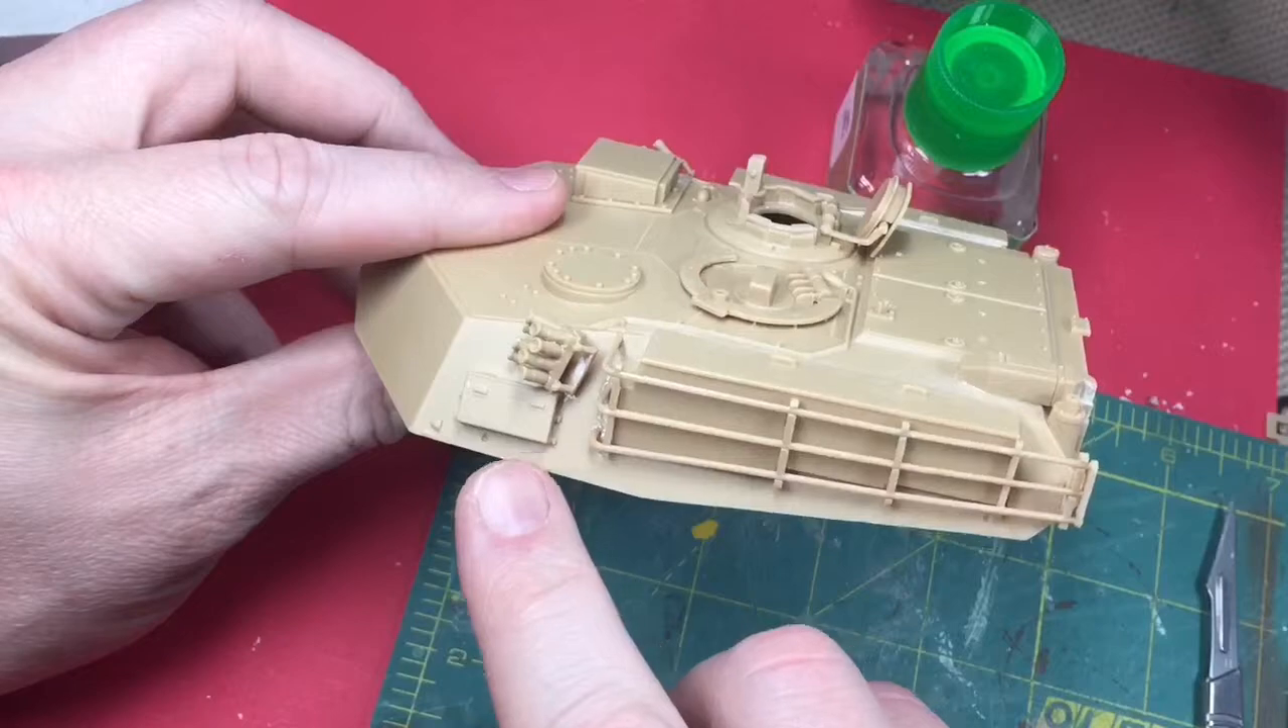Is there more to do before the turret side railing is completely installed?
No.